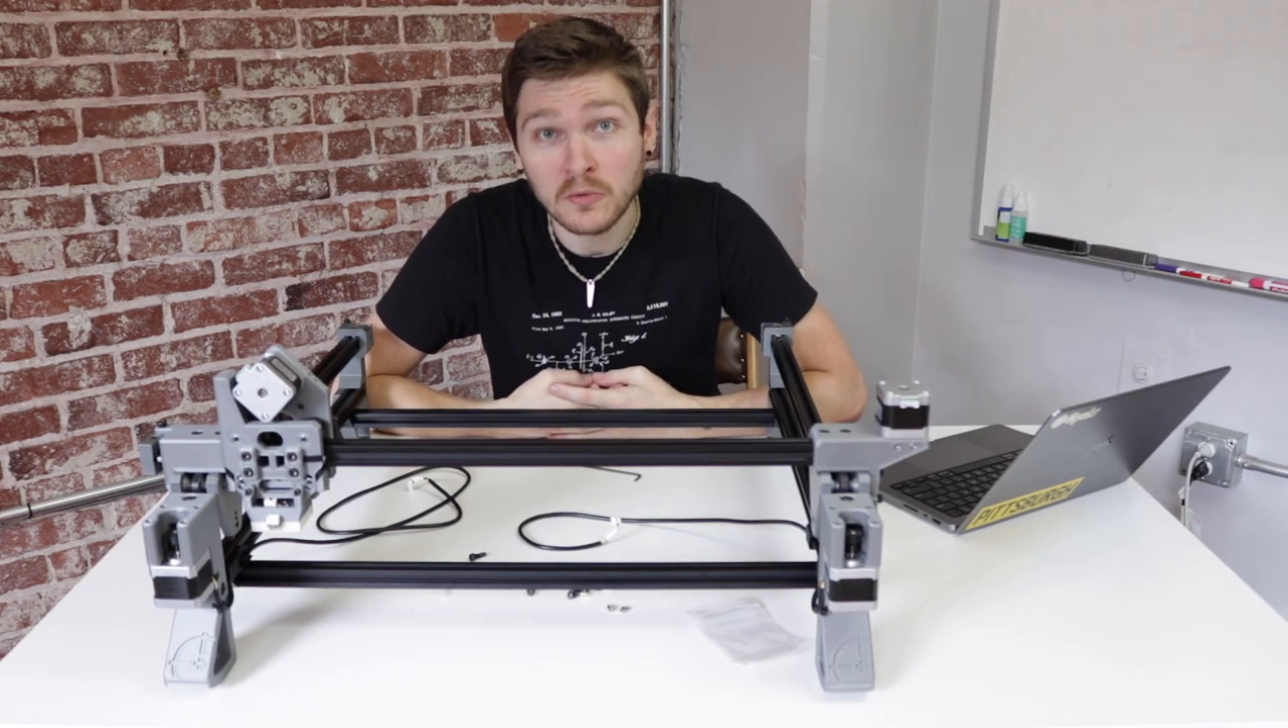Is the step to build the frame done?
Yes.